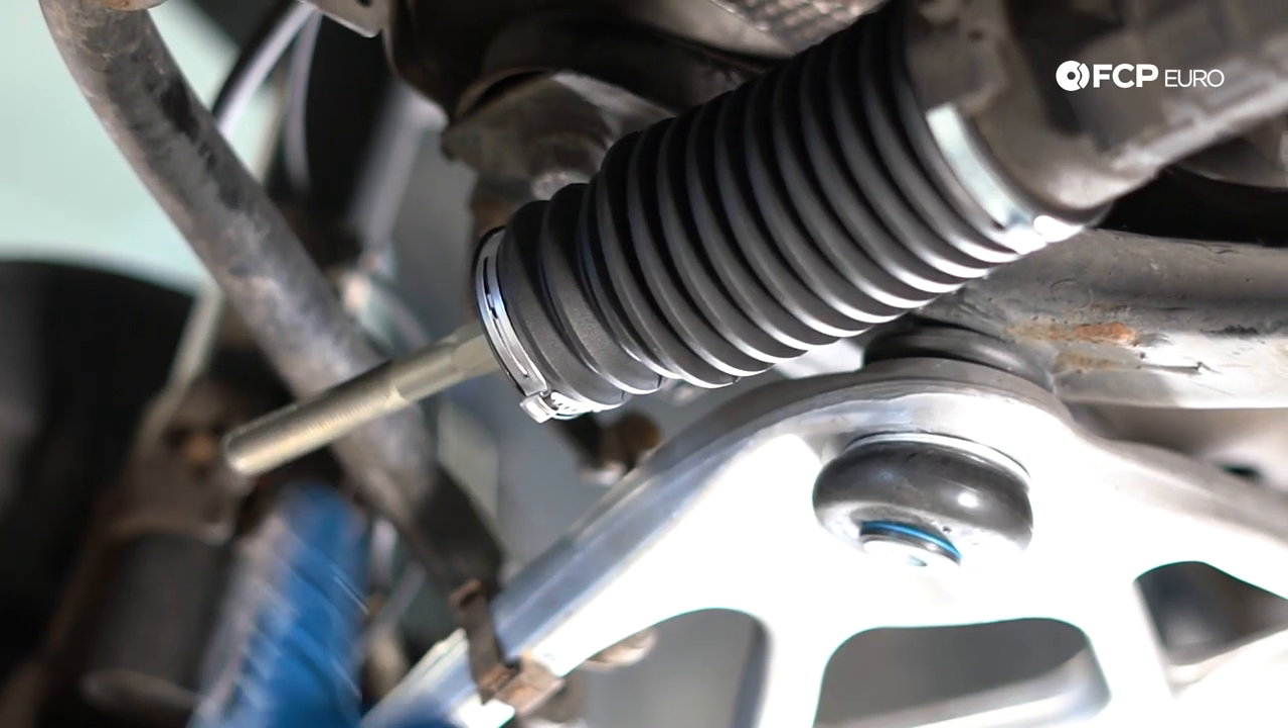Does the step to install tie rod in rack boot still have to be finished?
No.